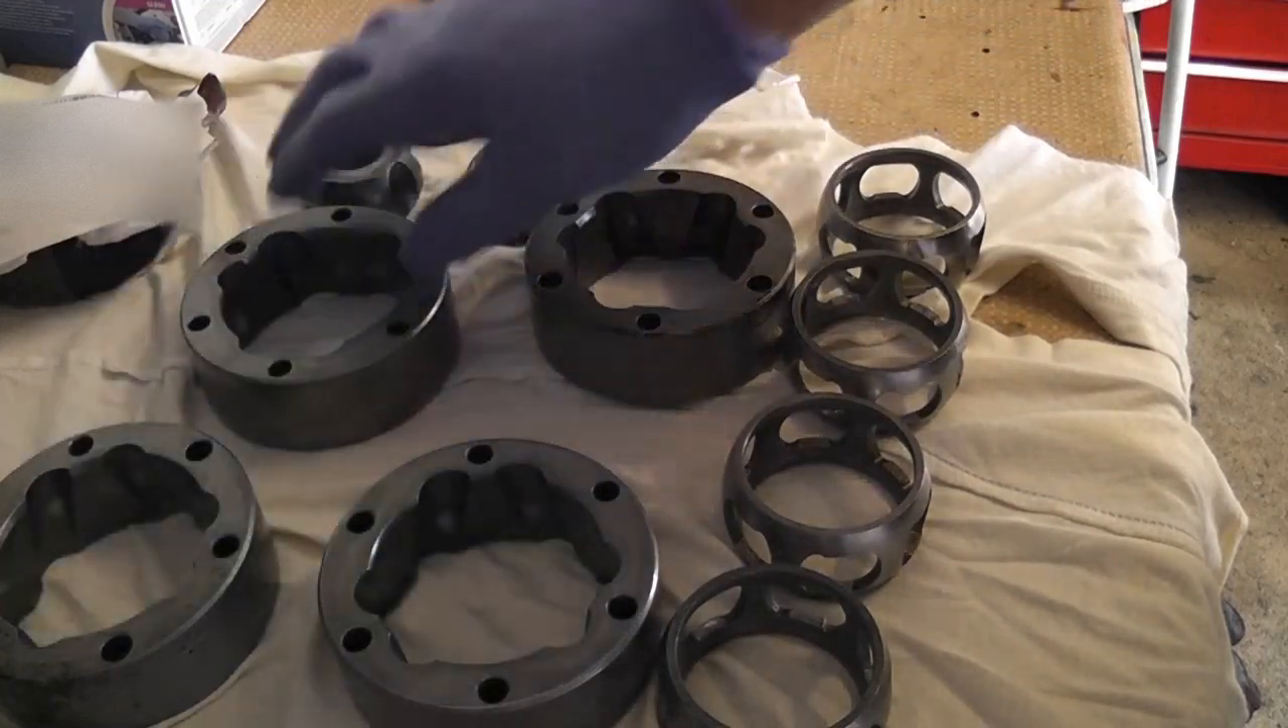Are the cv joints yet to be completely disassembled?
No.